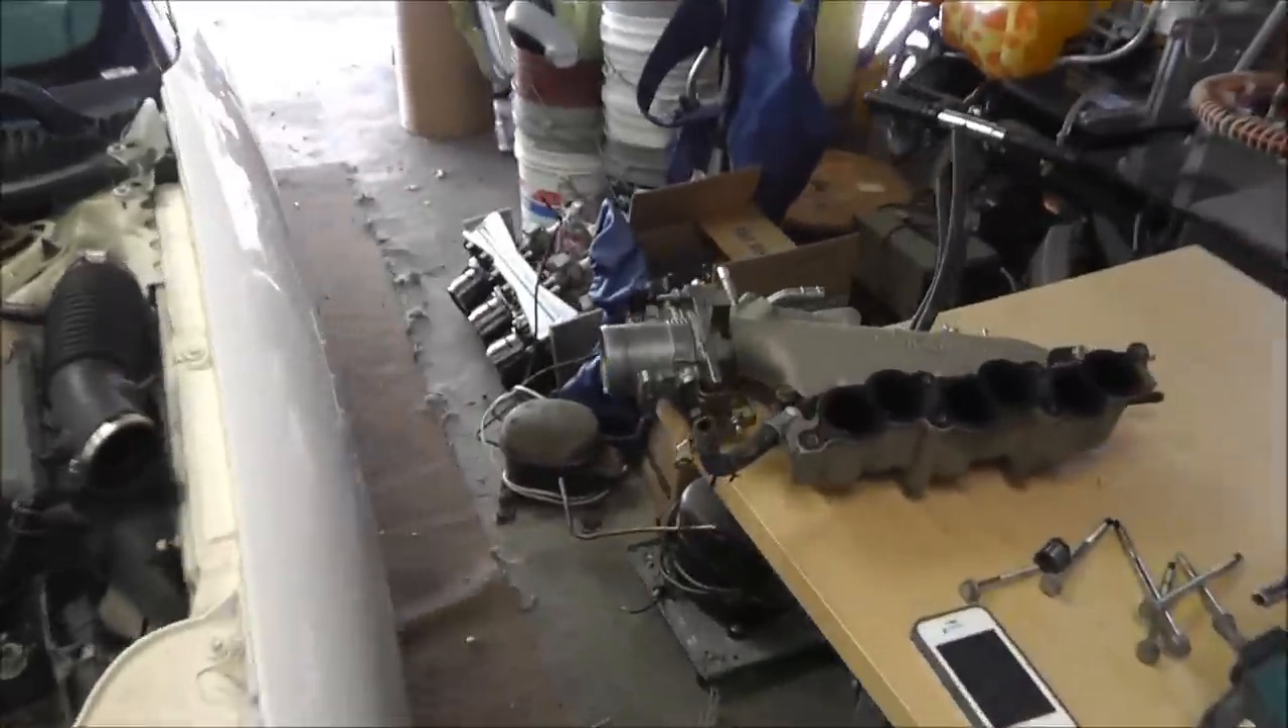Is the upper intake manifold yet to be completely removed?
No.